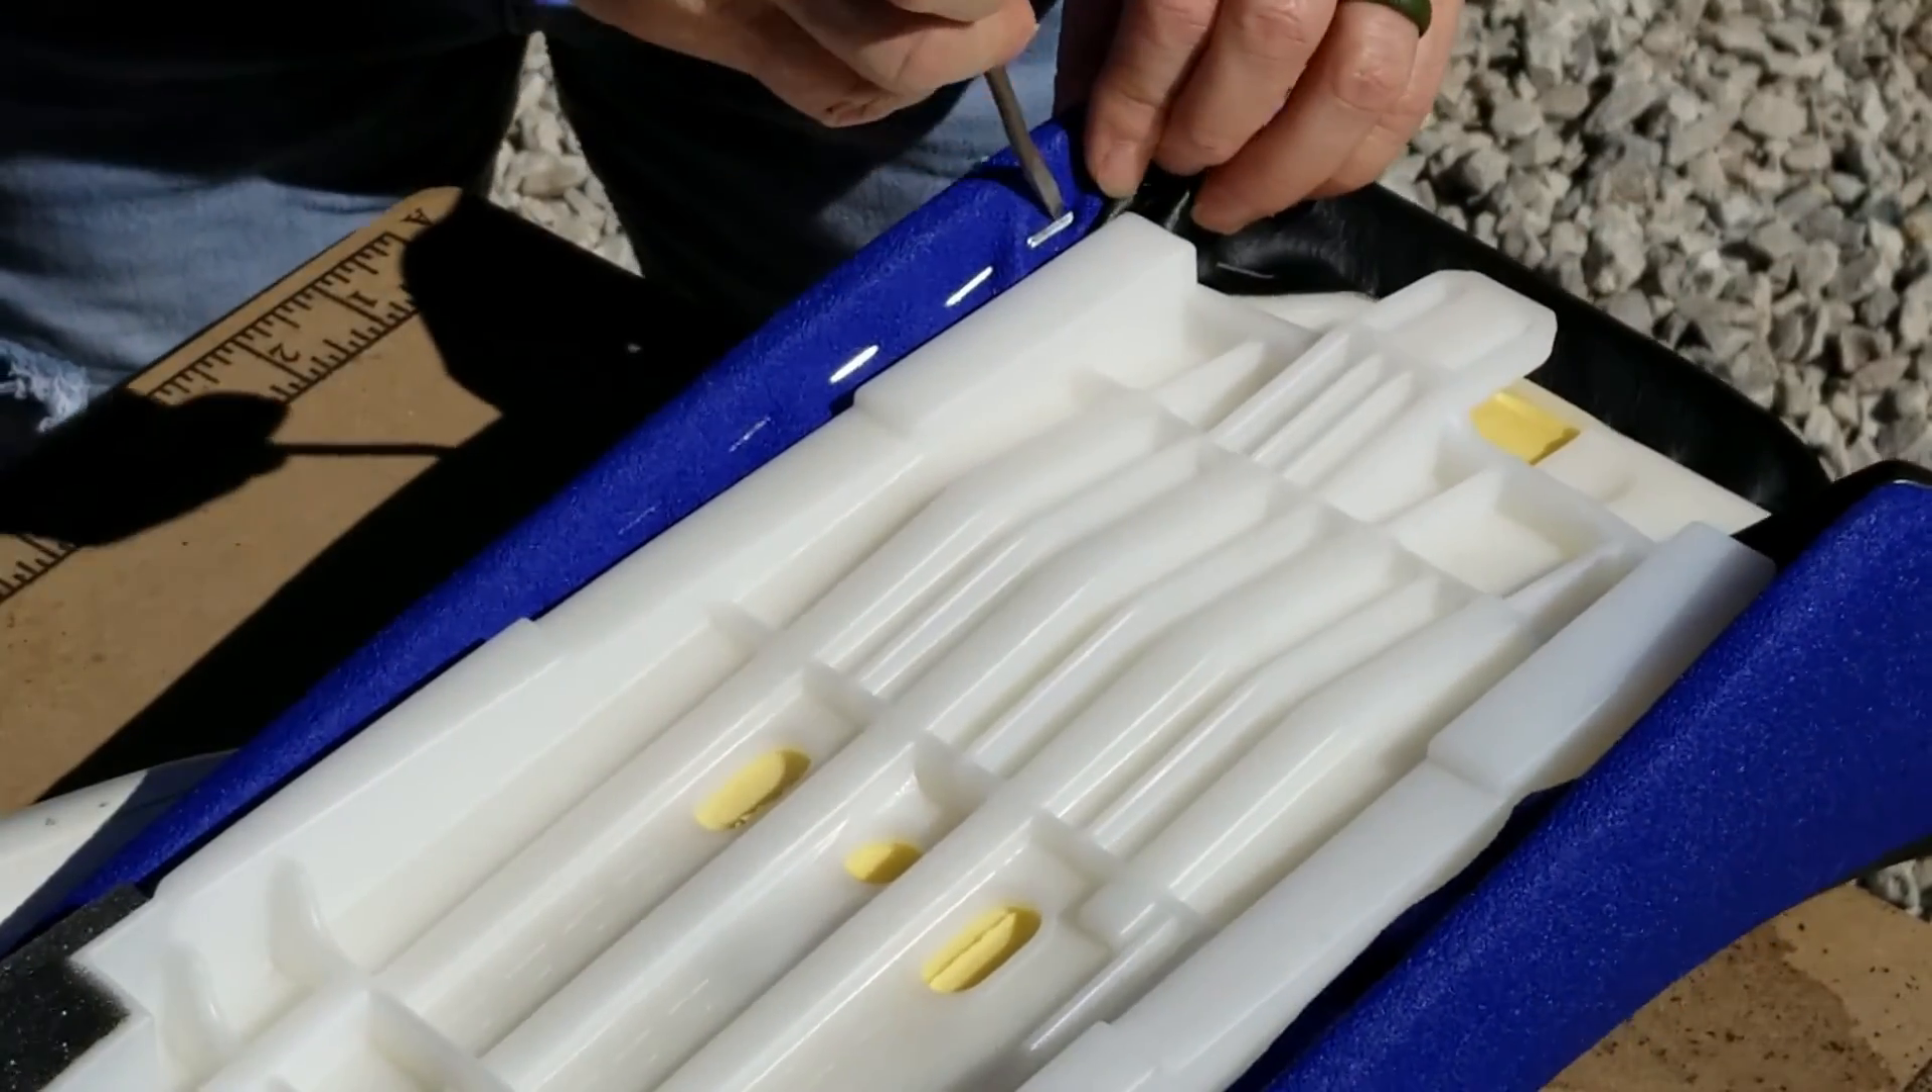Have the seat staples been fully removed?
No.